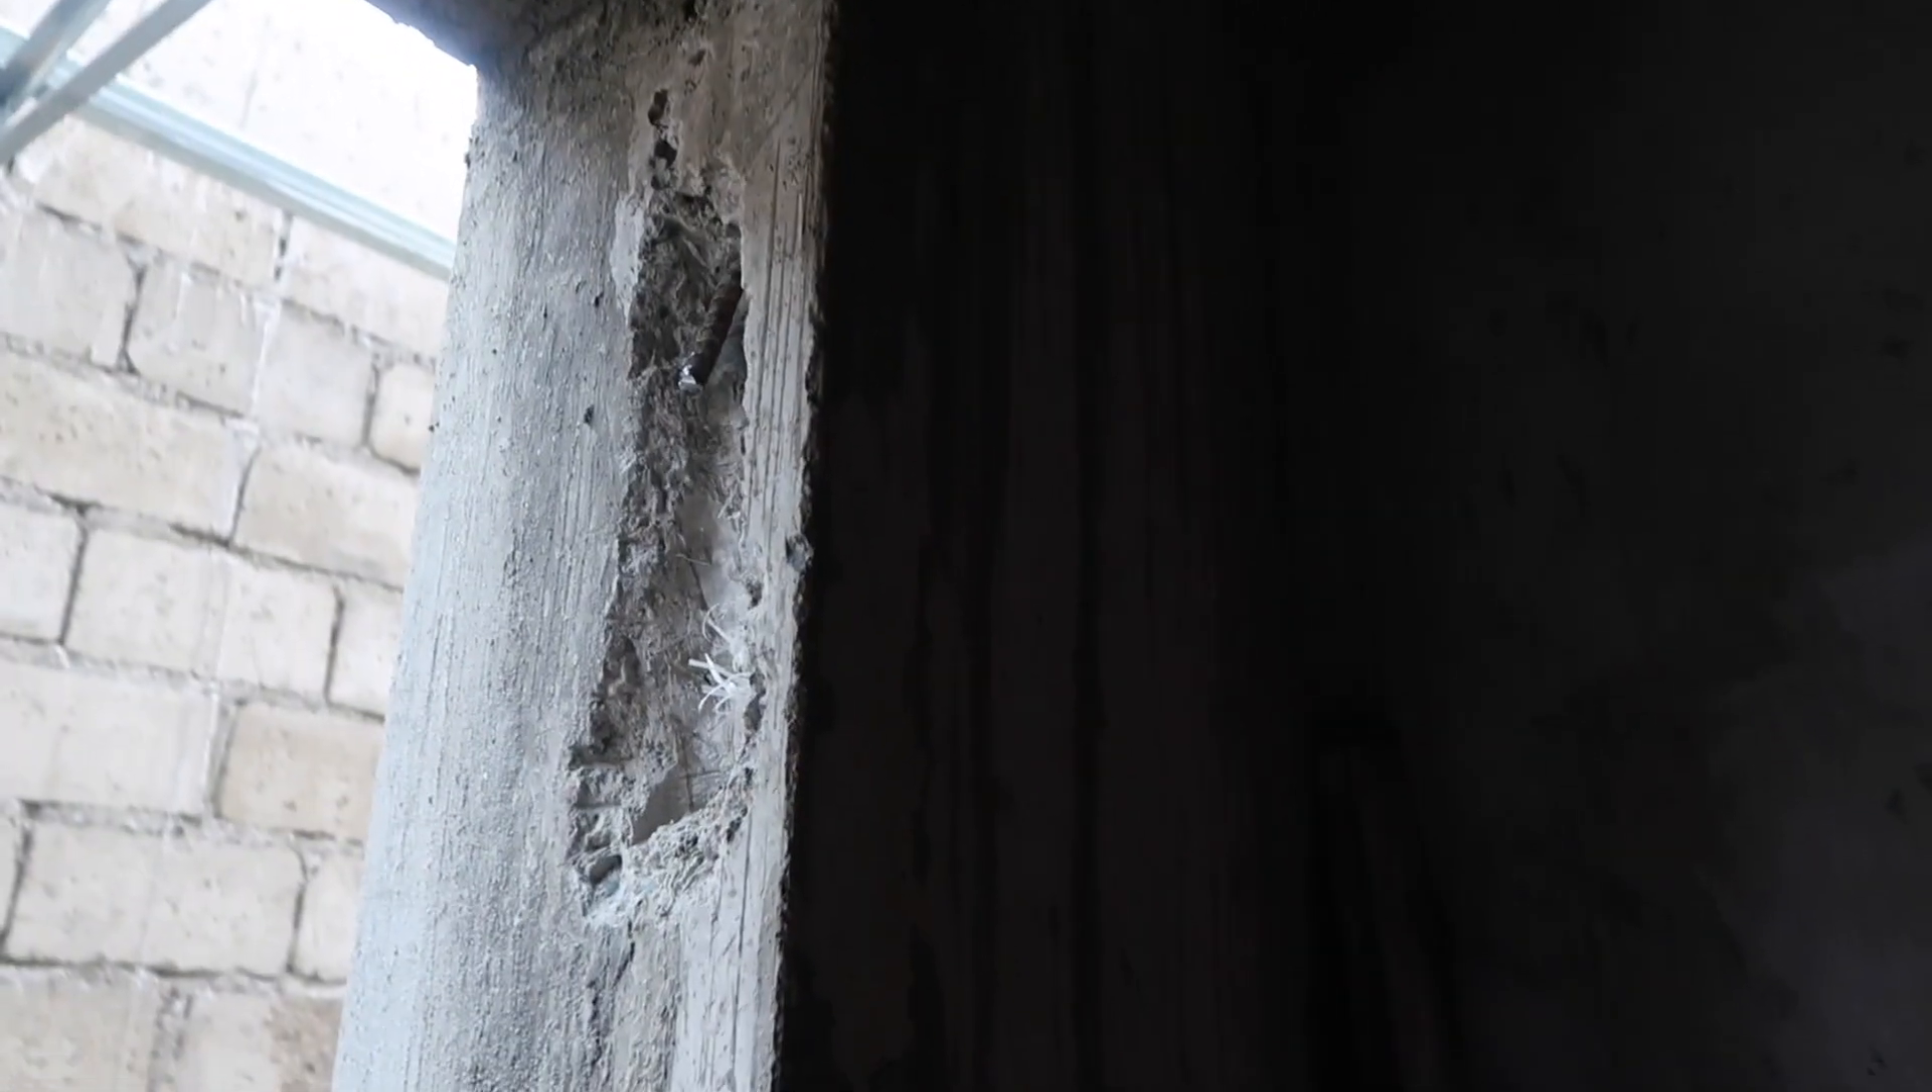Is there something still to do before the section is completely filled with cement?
Yes.